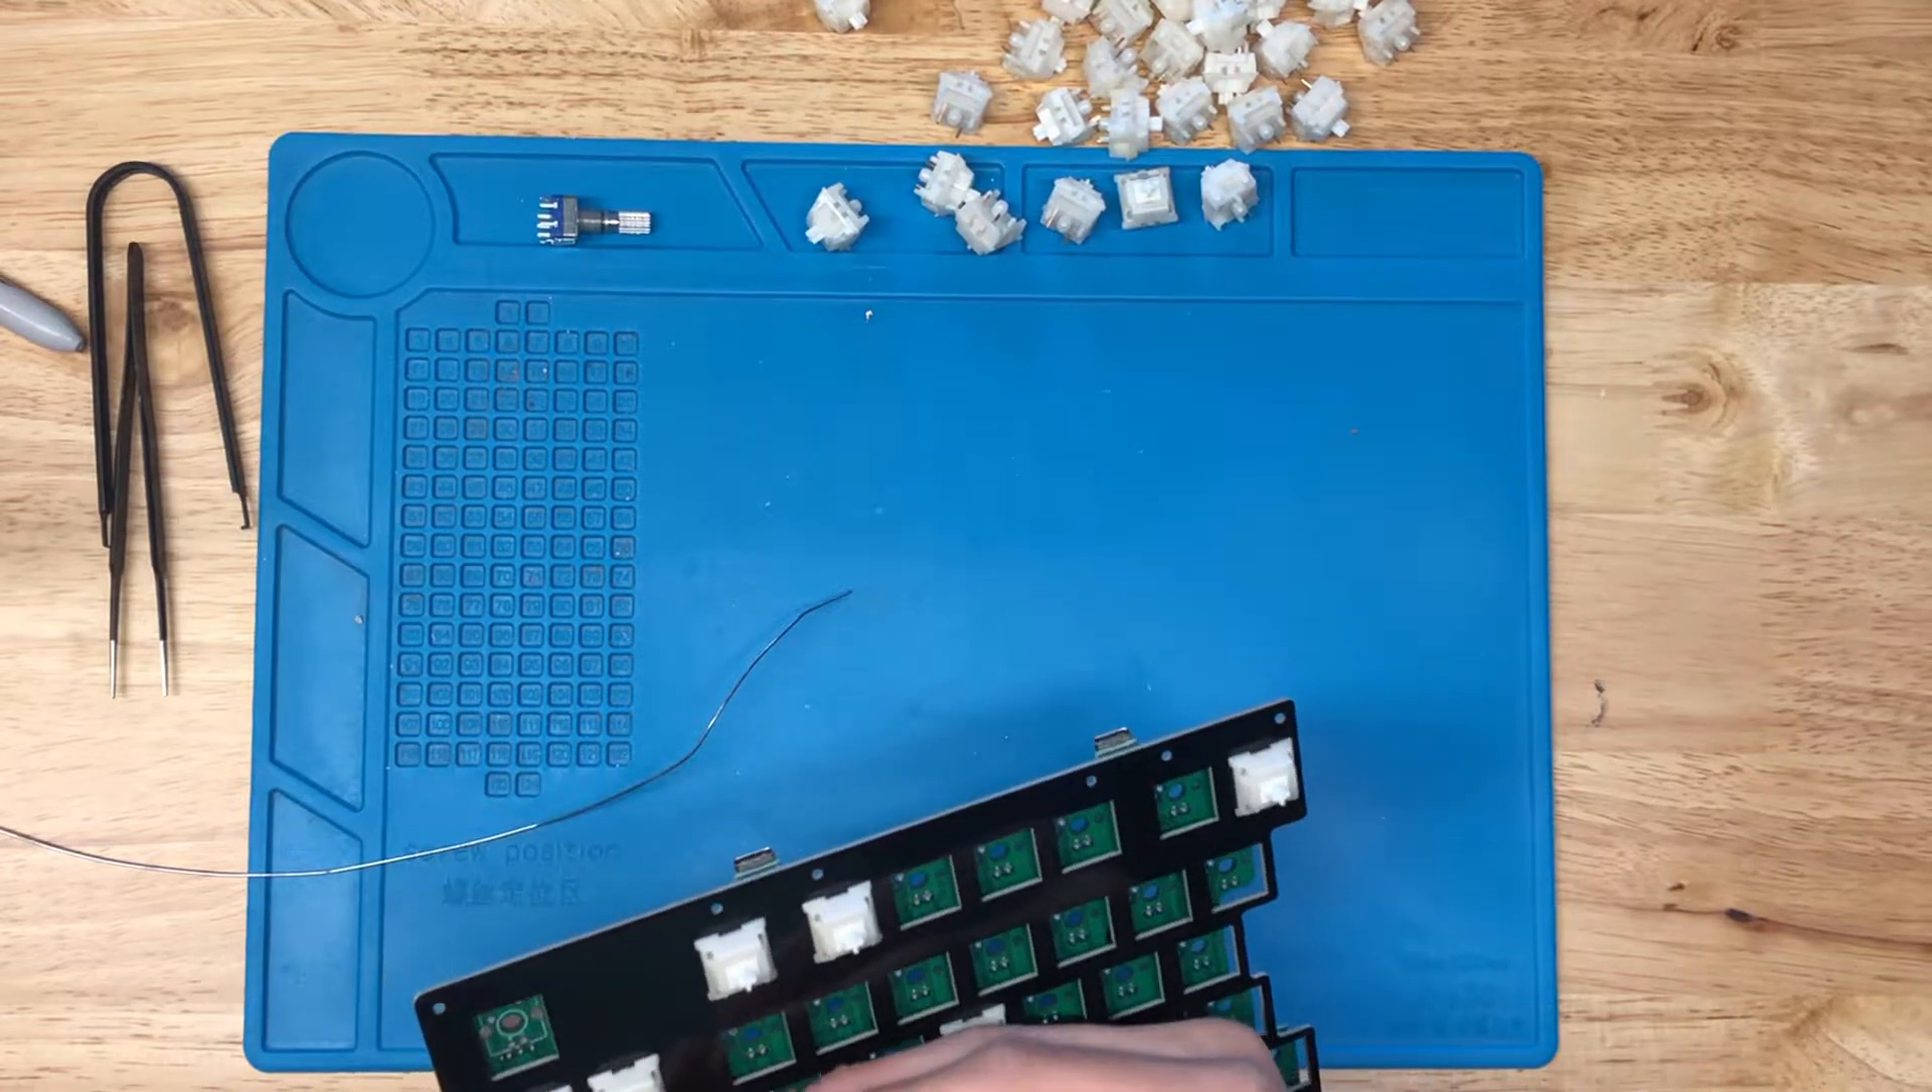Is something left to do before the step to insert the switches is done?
Yes.